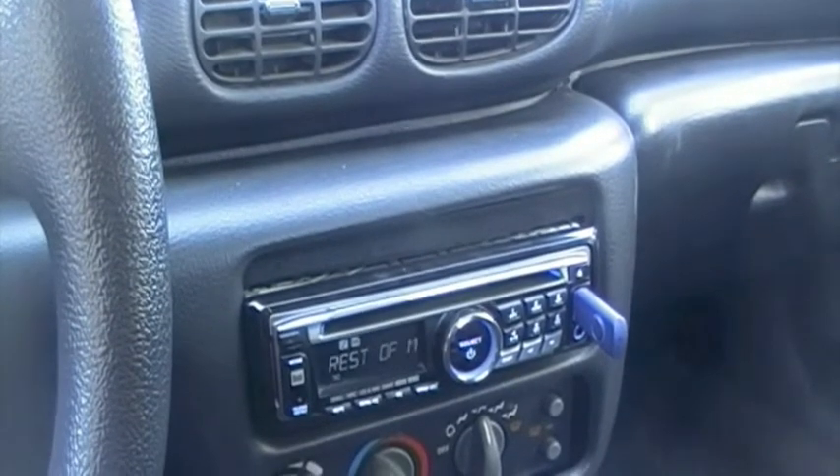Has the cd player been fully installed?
Yes.